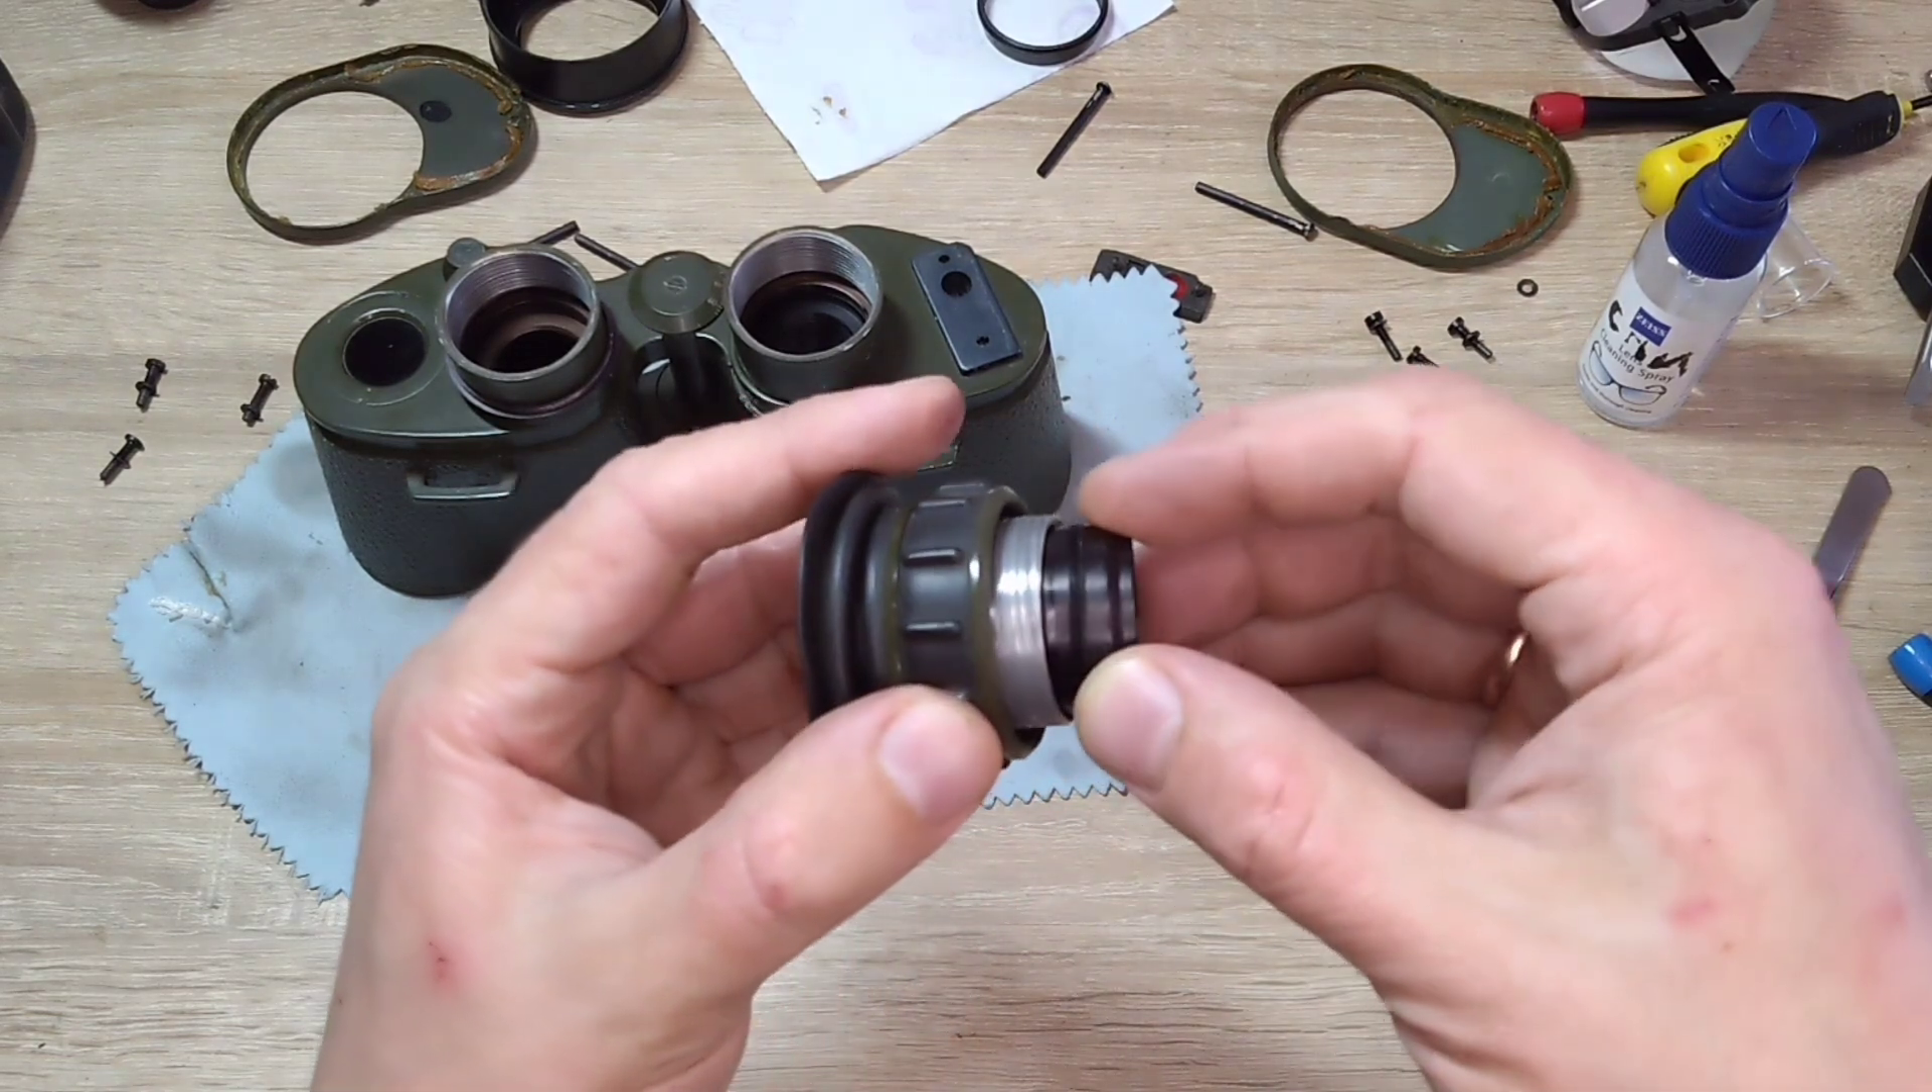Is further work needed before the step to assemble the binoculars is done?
Yes.